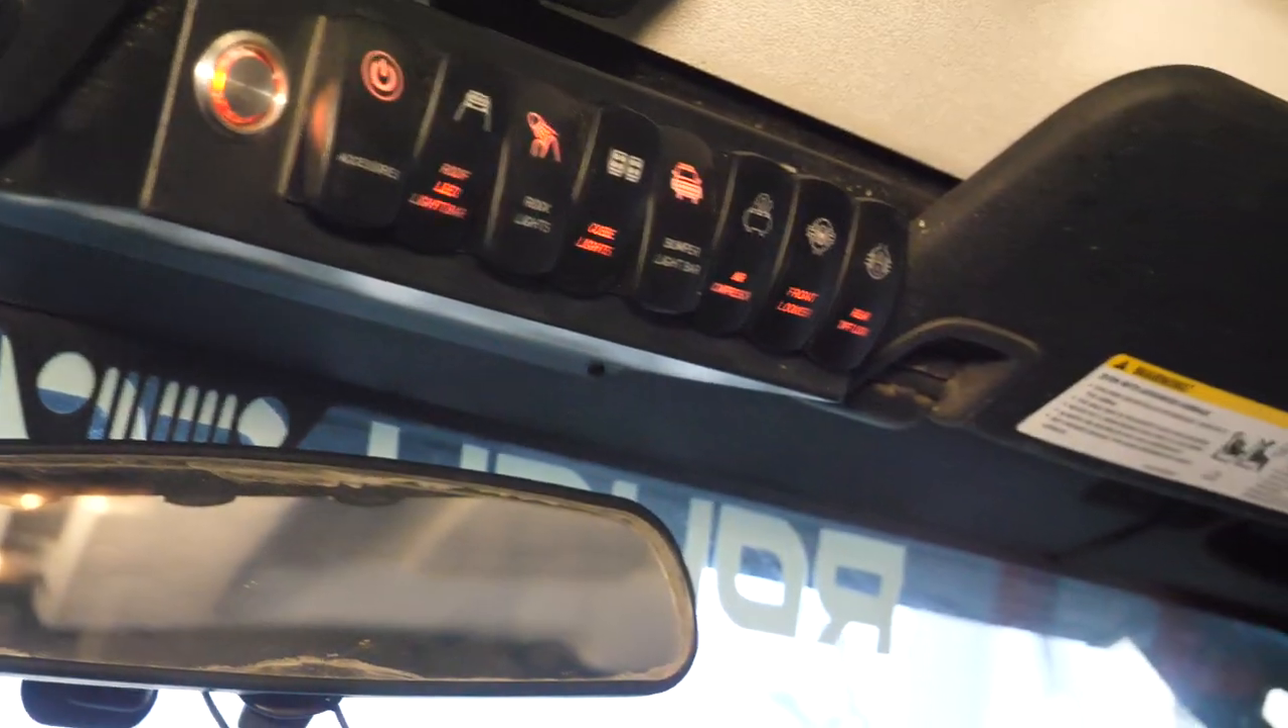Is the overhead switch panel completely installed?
Yes.